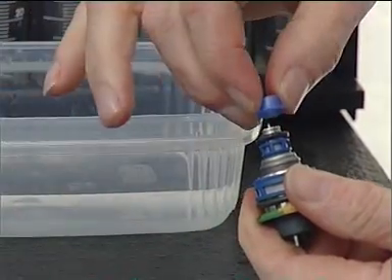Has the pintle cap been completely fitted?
No.